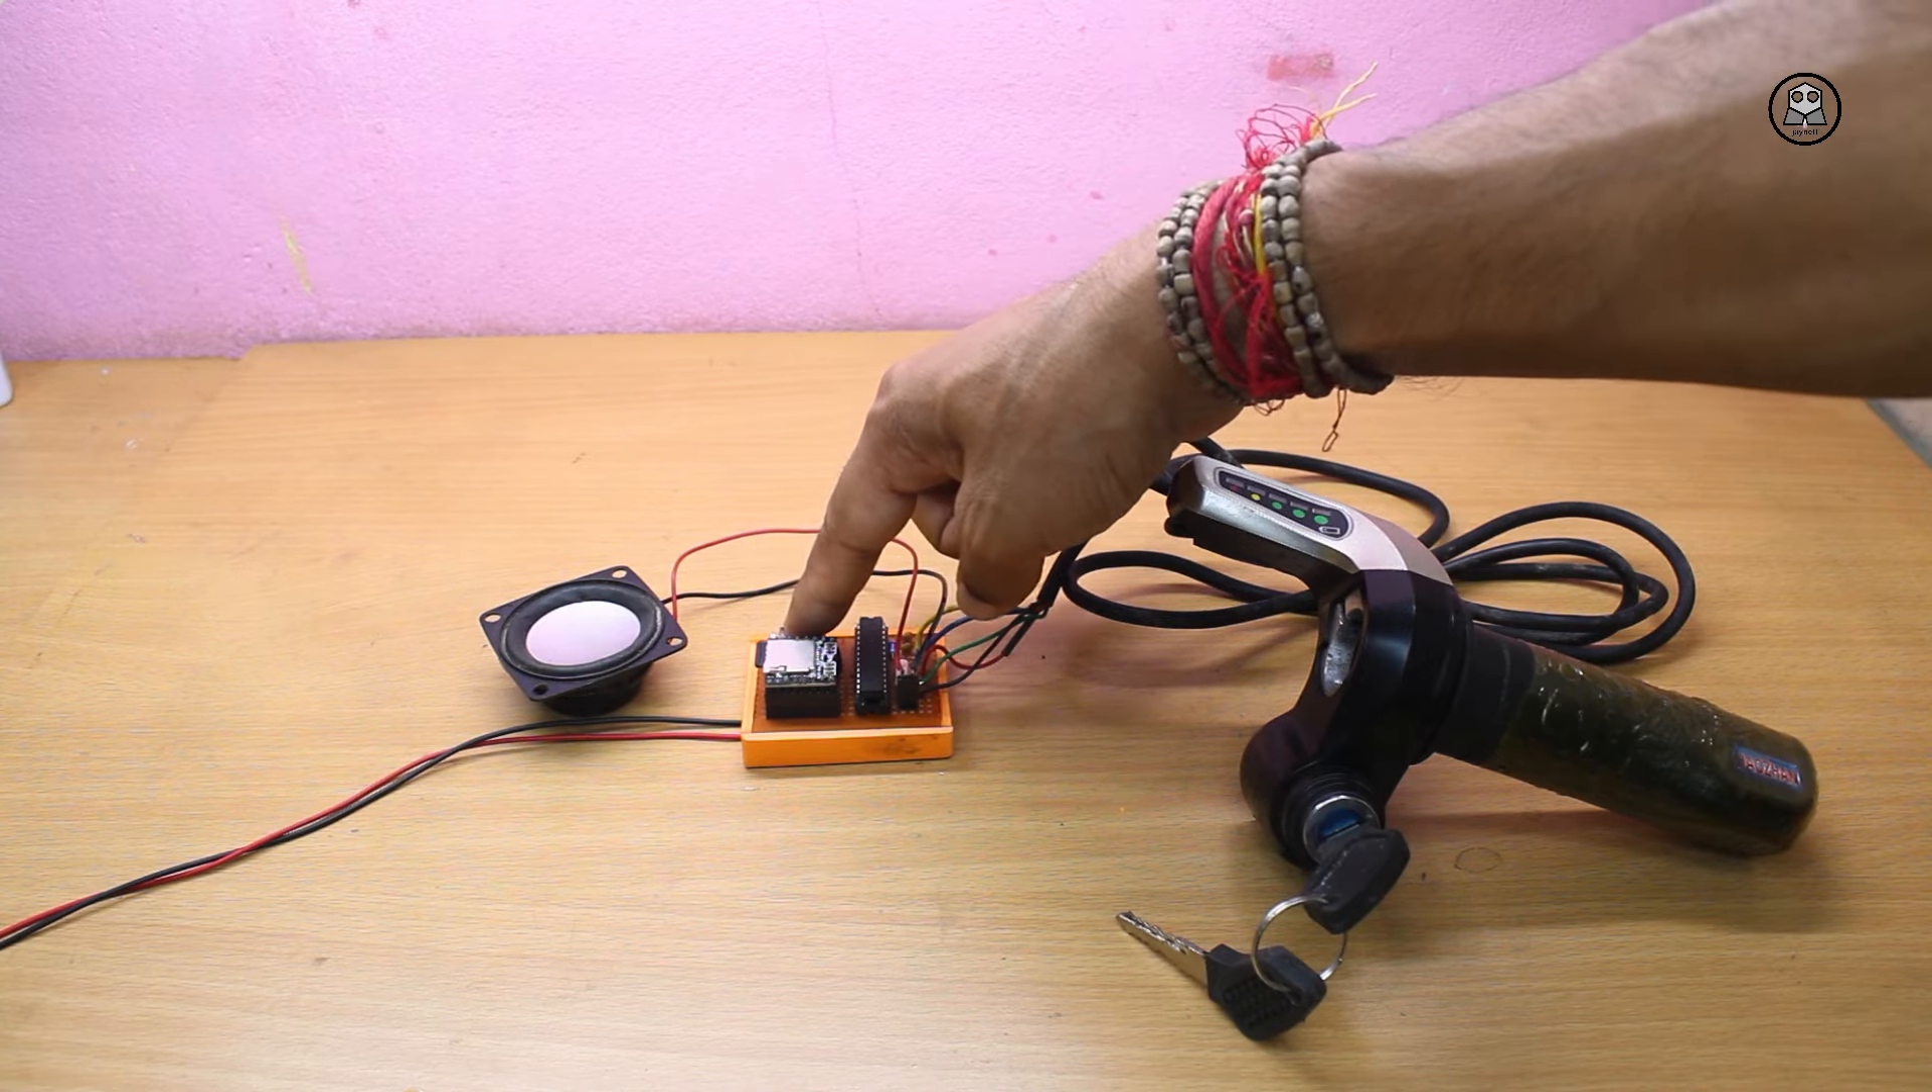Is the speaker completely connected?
Yes.